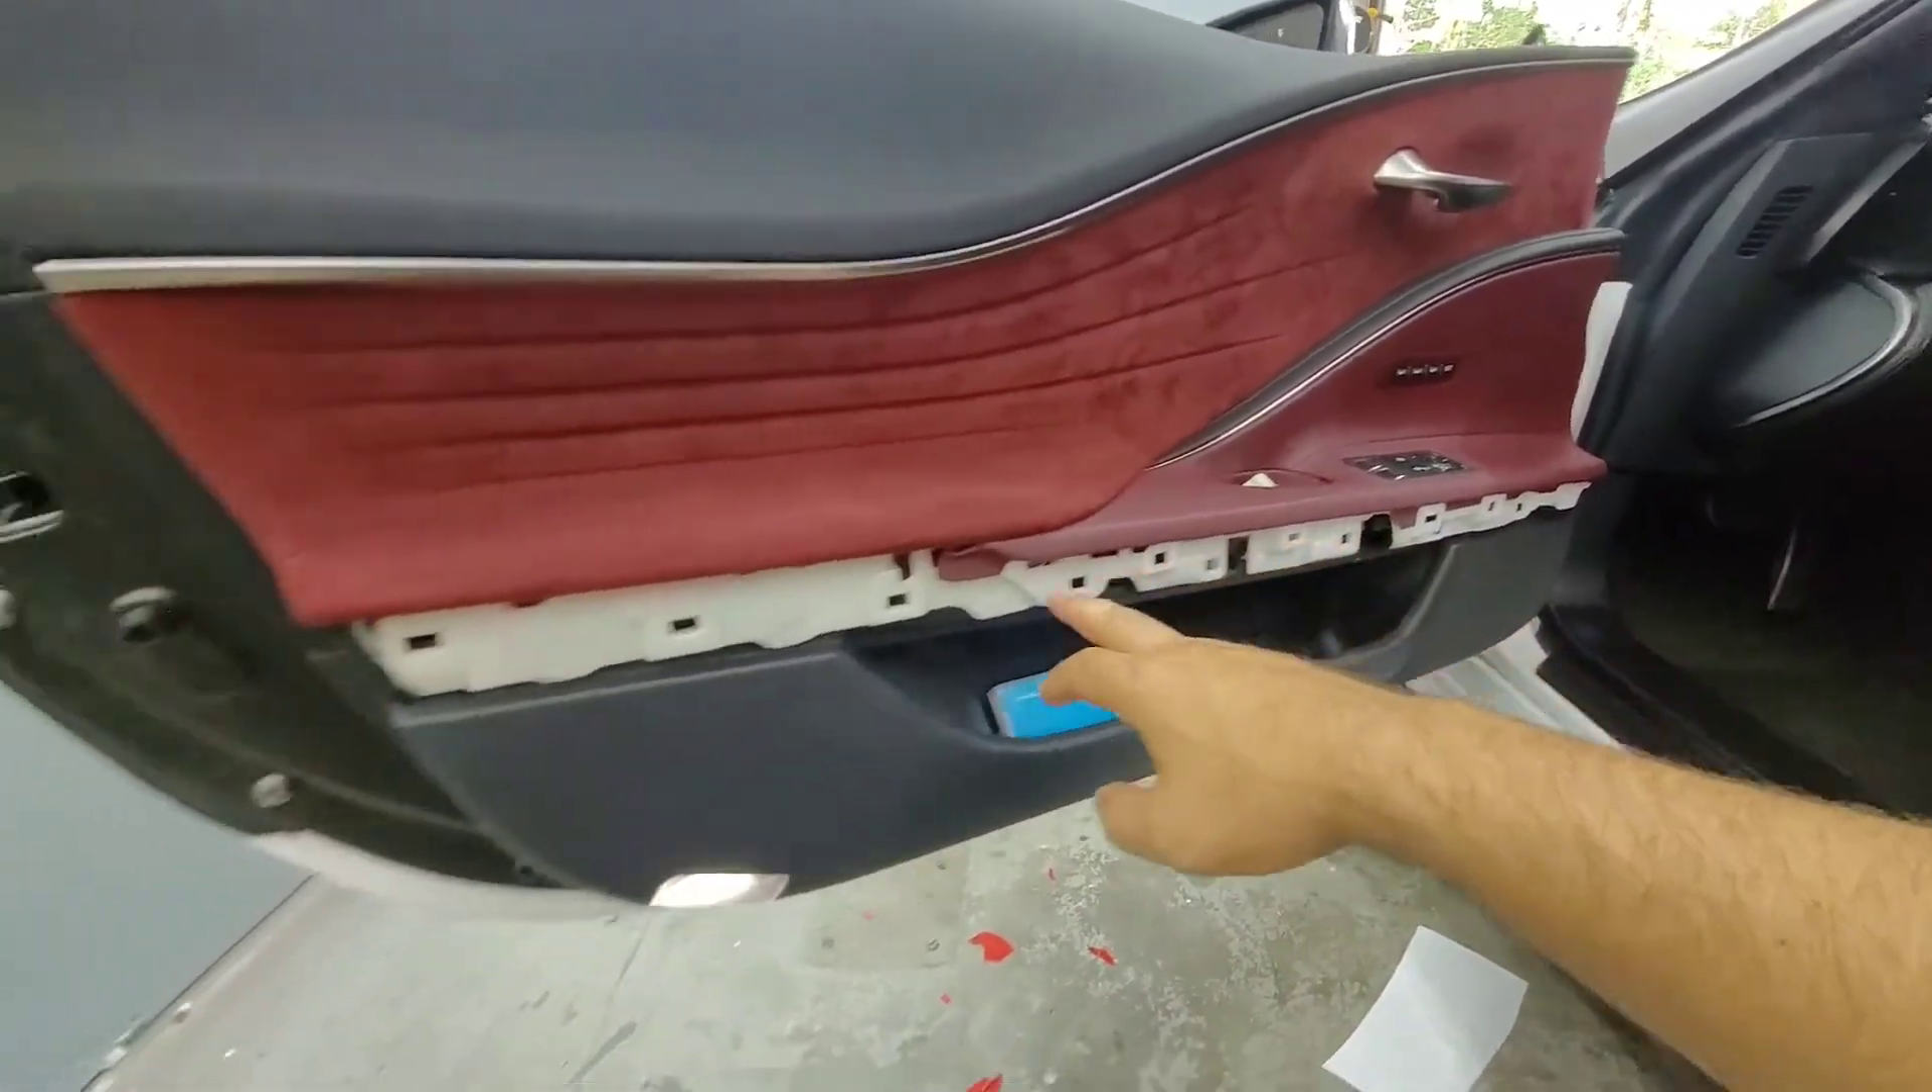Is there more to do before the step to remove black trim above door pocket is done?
No.